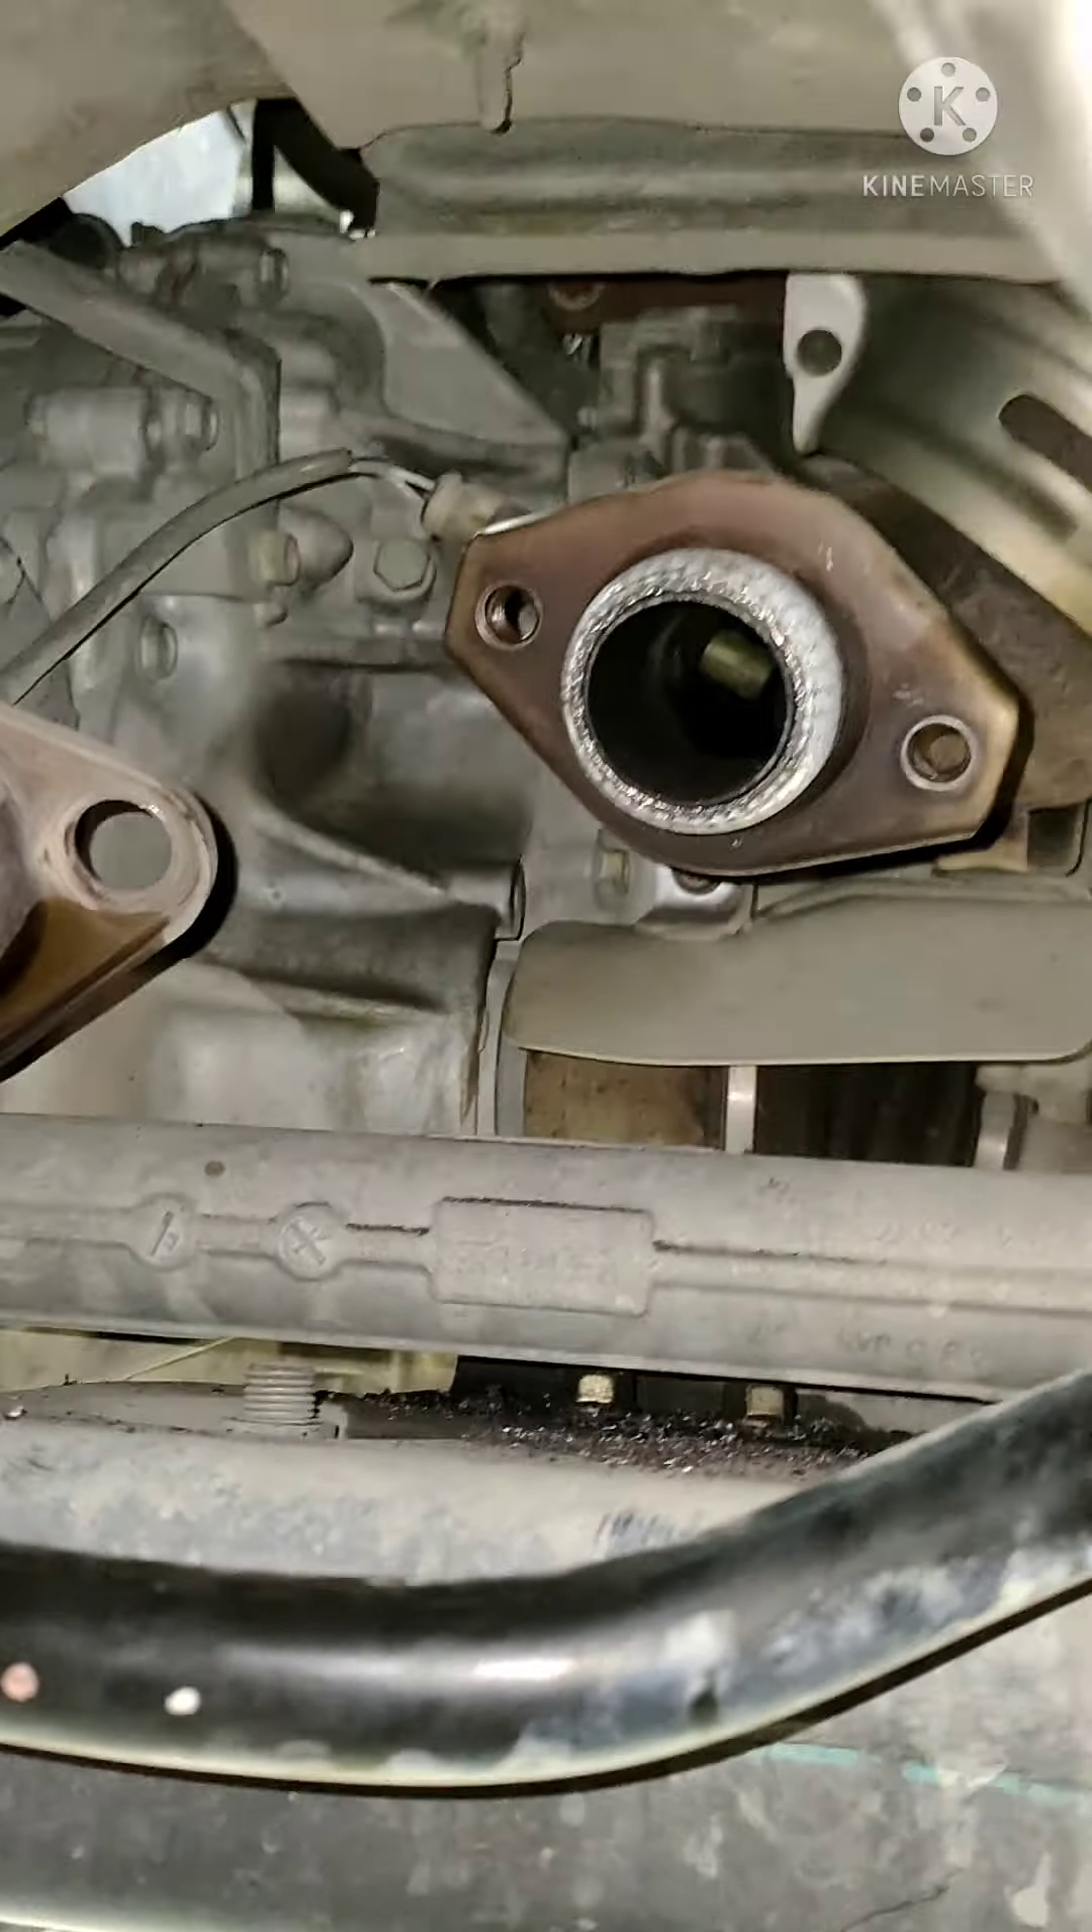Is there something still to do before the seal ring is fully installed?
No.